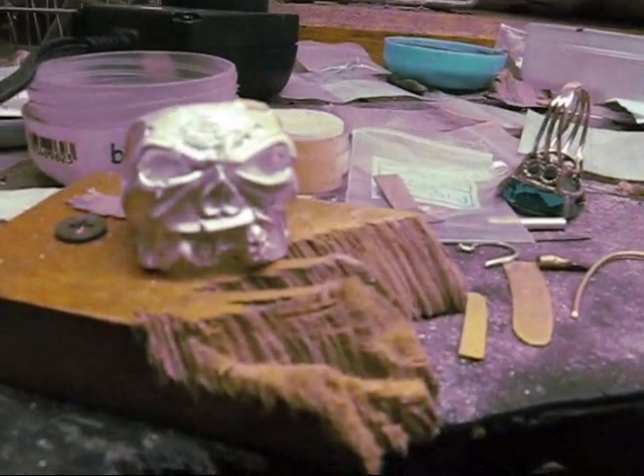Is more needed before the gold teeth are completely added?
Yes.